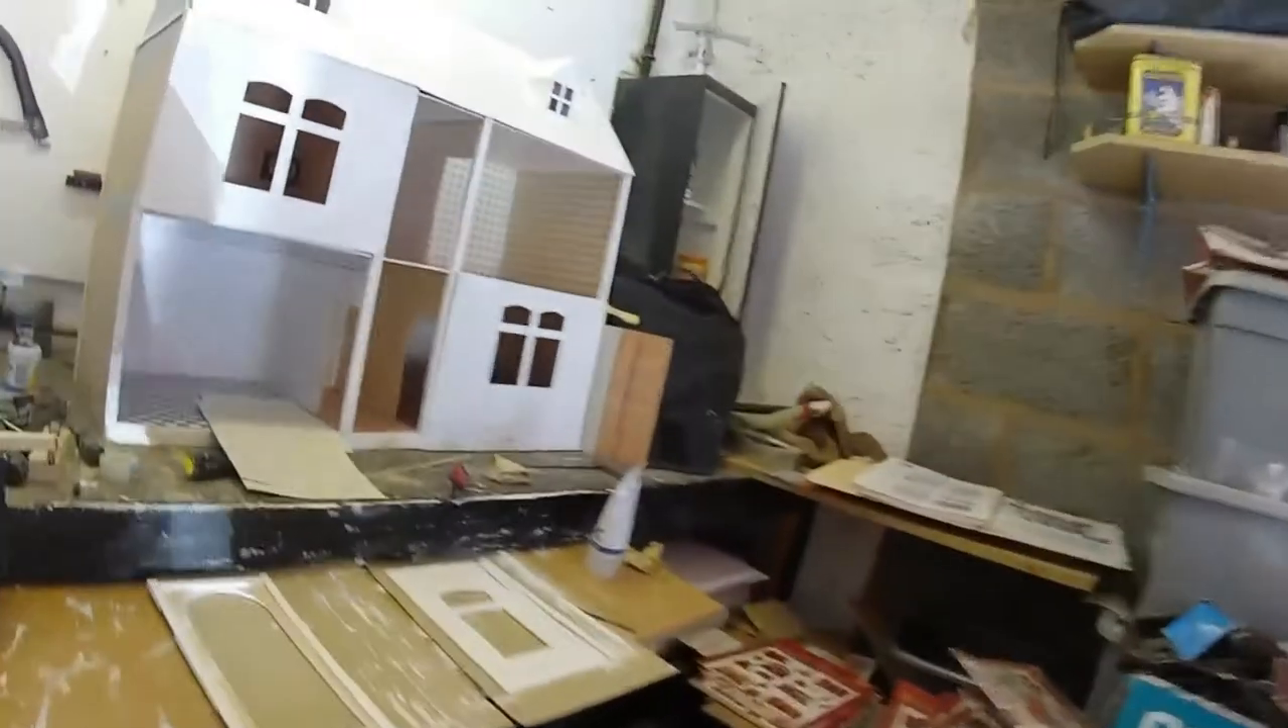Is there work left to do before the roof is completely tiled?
Yes.